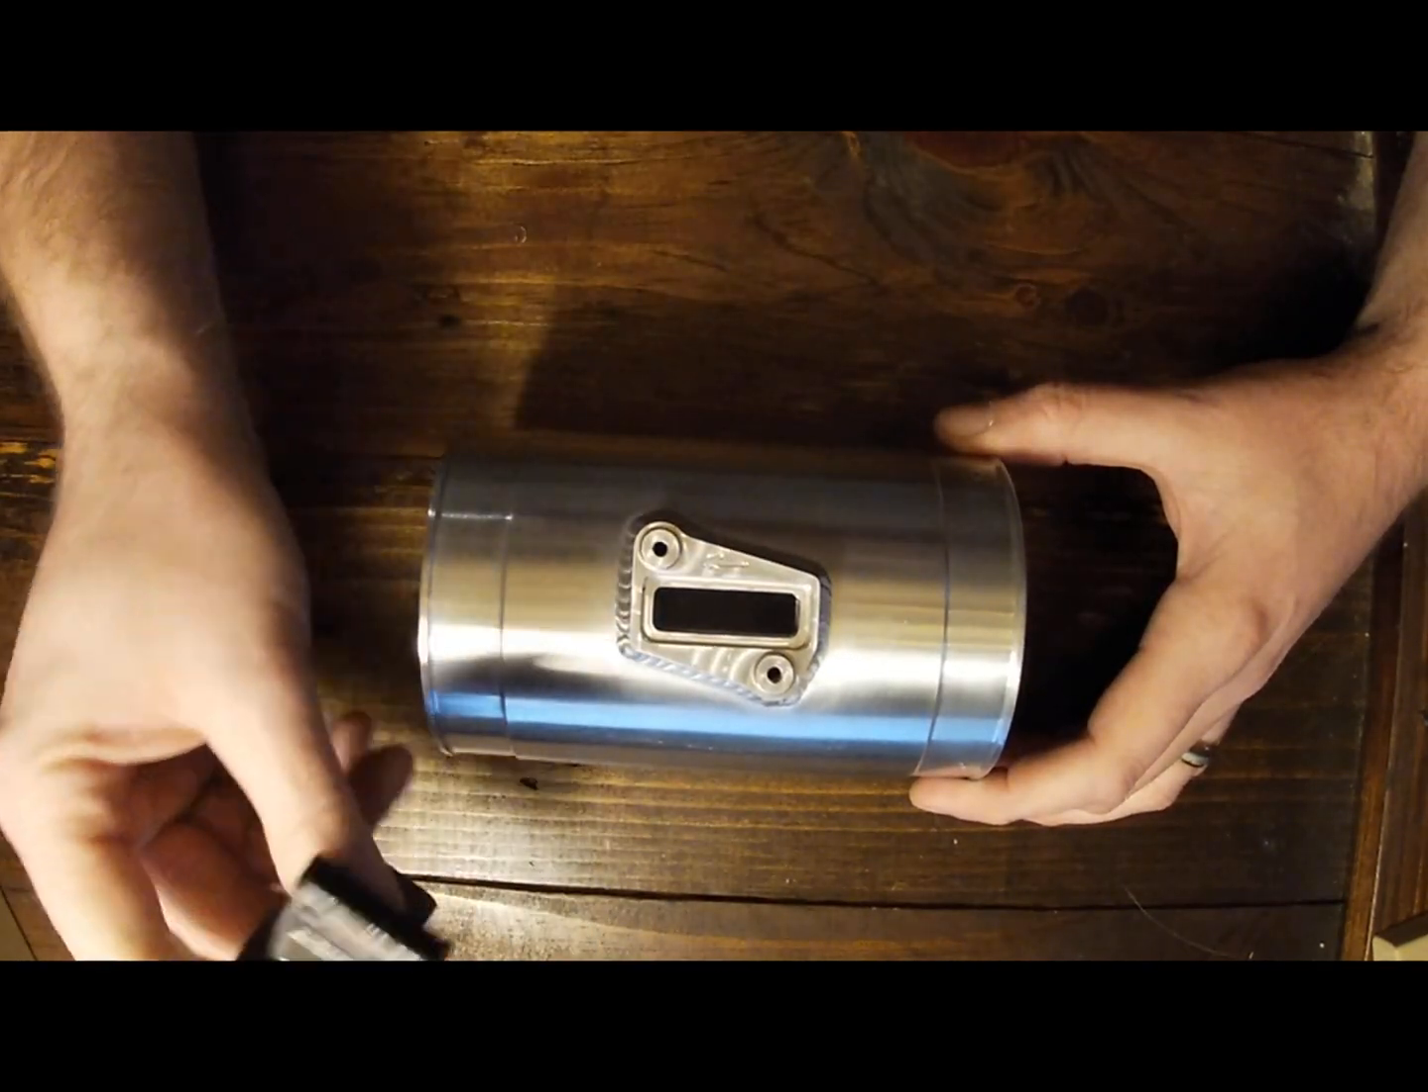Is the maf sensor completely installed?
No.